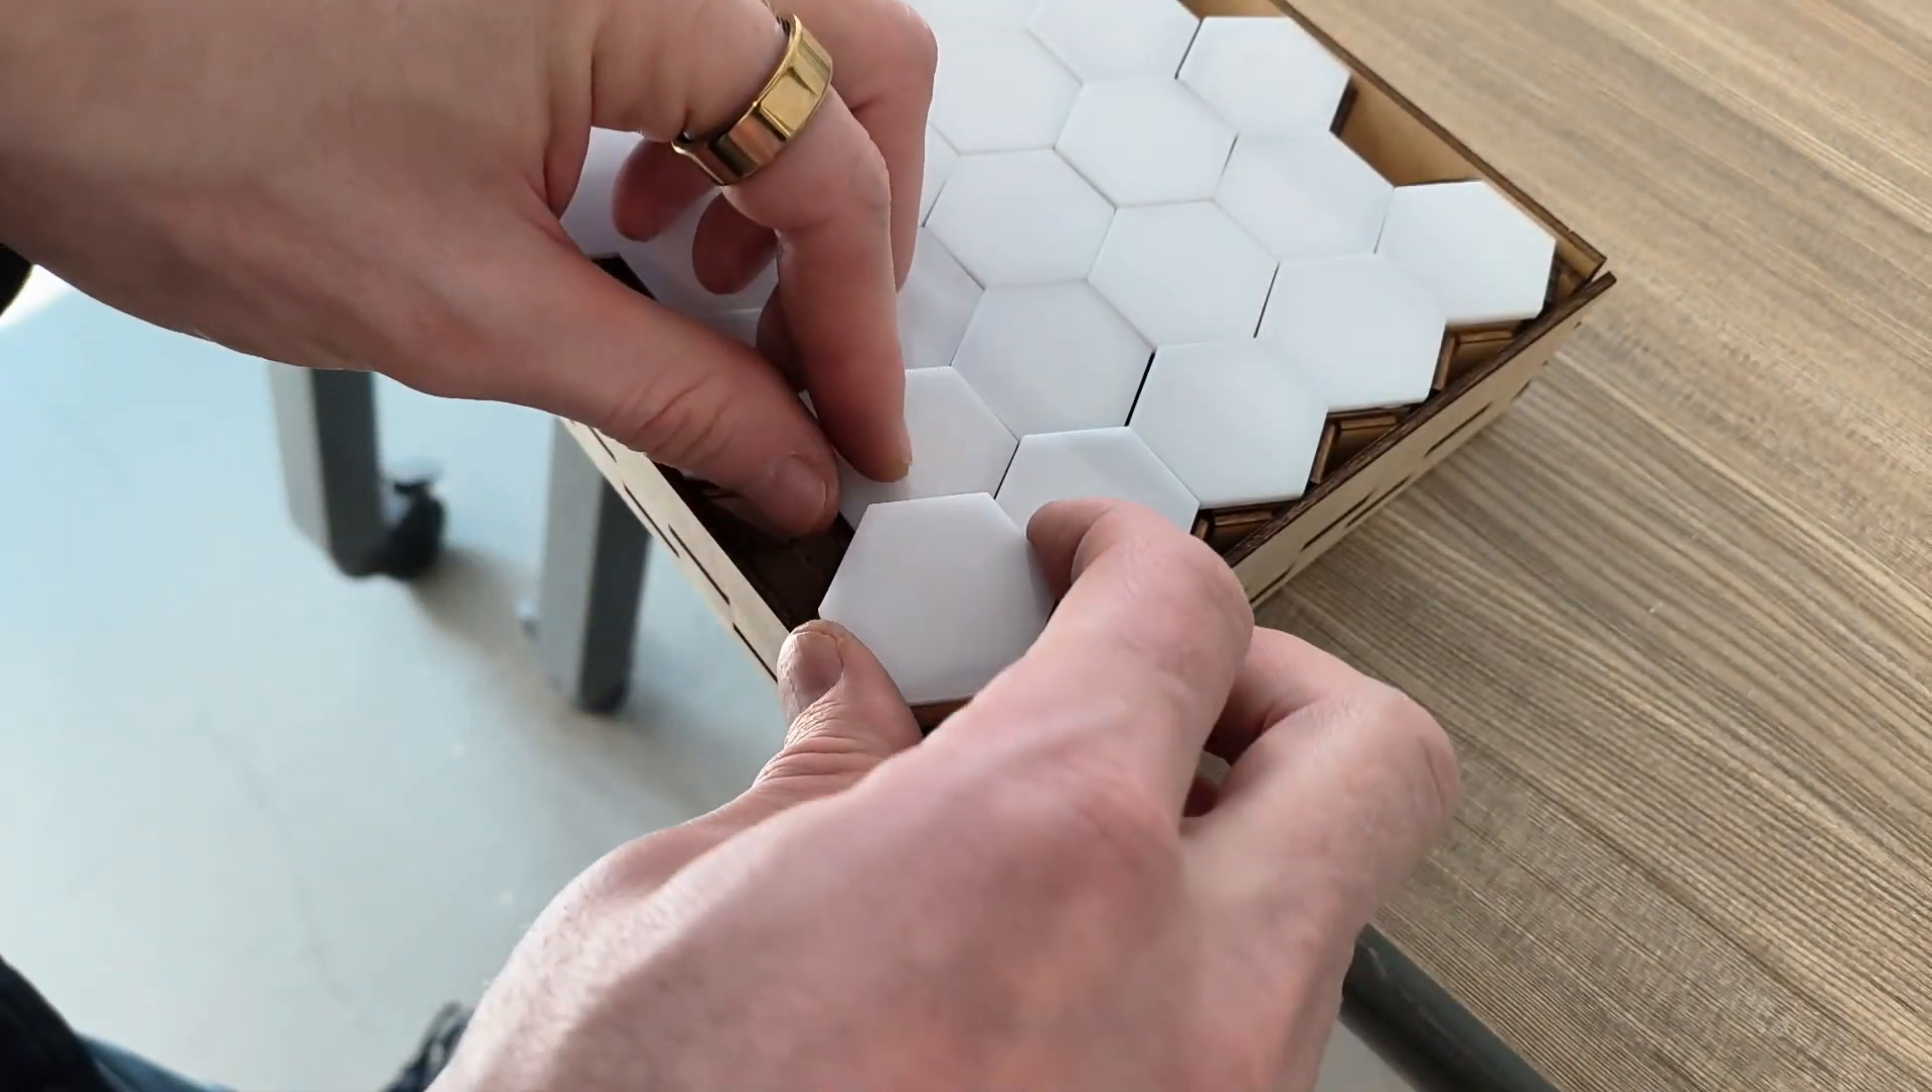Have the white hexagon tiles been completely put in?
No.